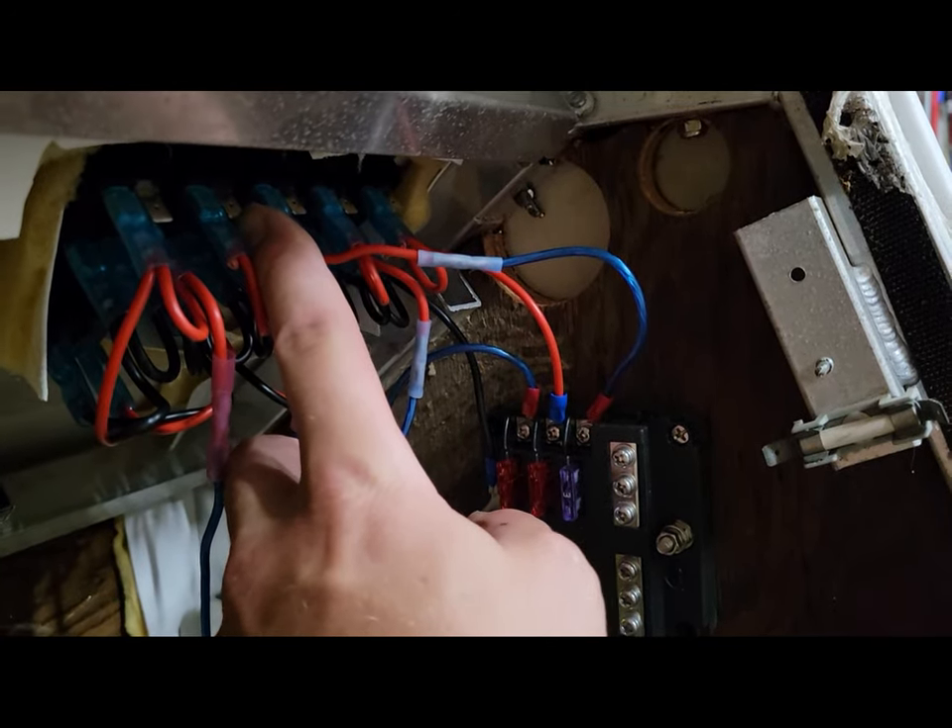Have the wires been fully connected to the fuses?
Yes.